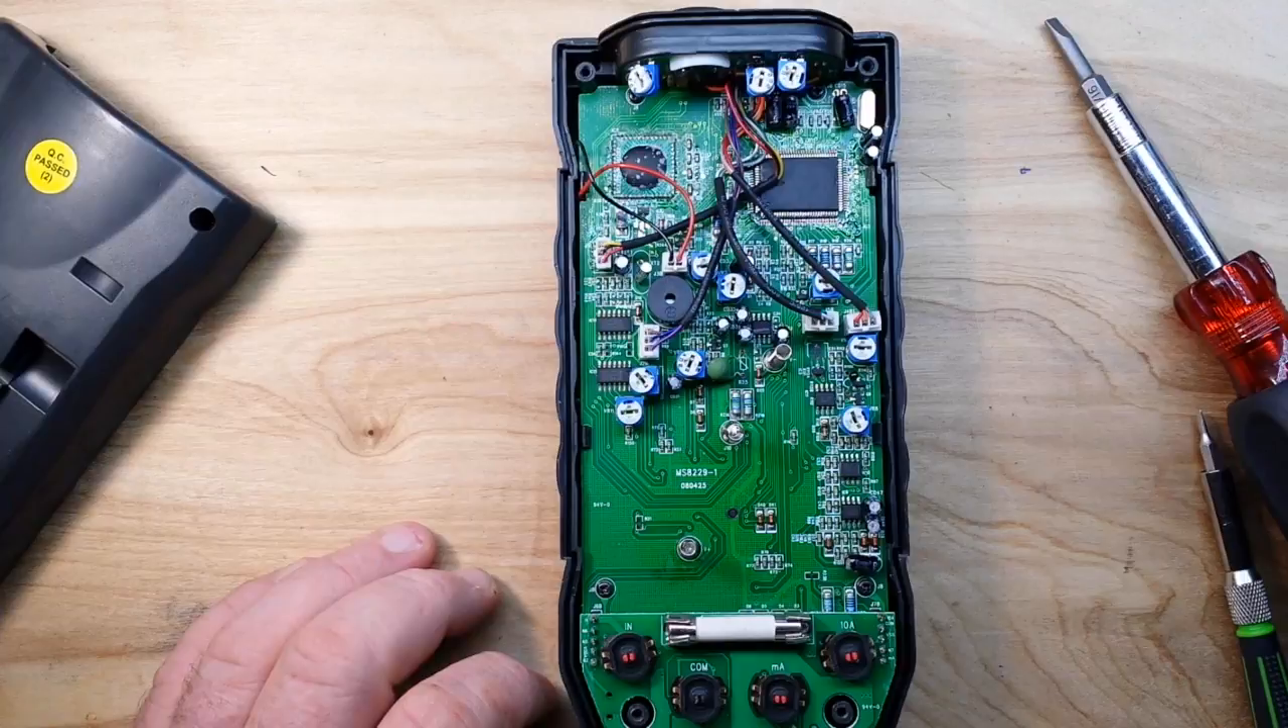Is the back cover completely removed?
Yes.